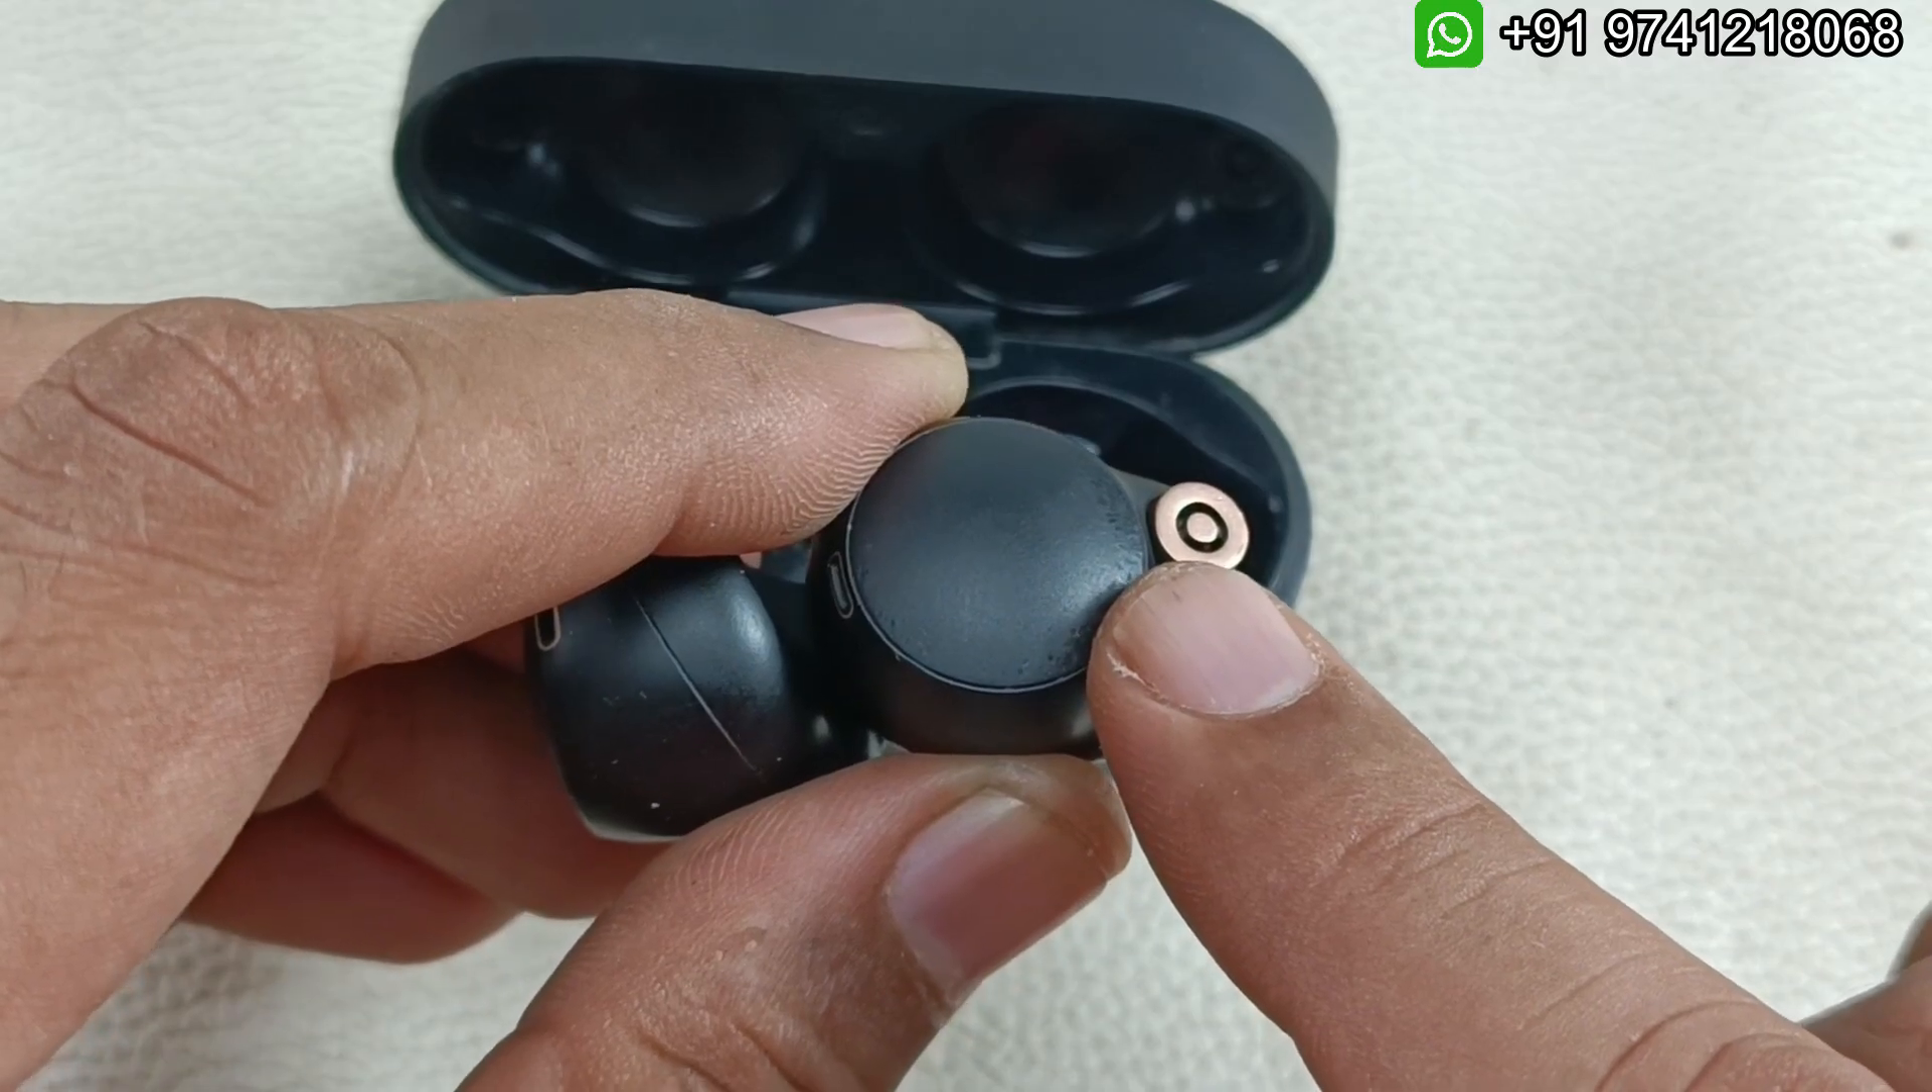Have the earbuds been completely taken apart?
No.